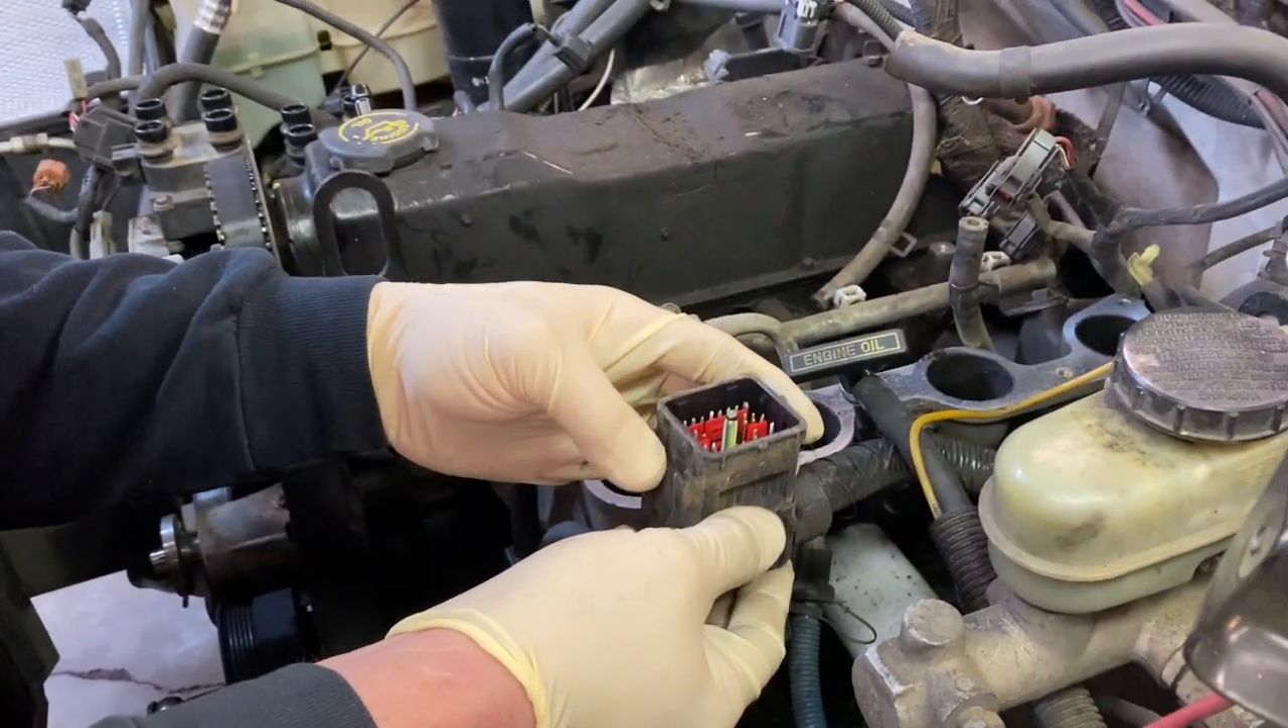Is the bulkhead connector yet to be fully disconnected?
No.